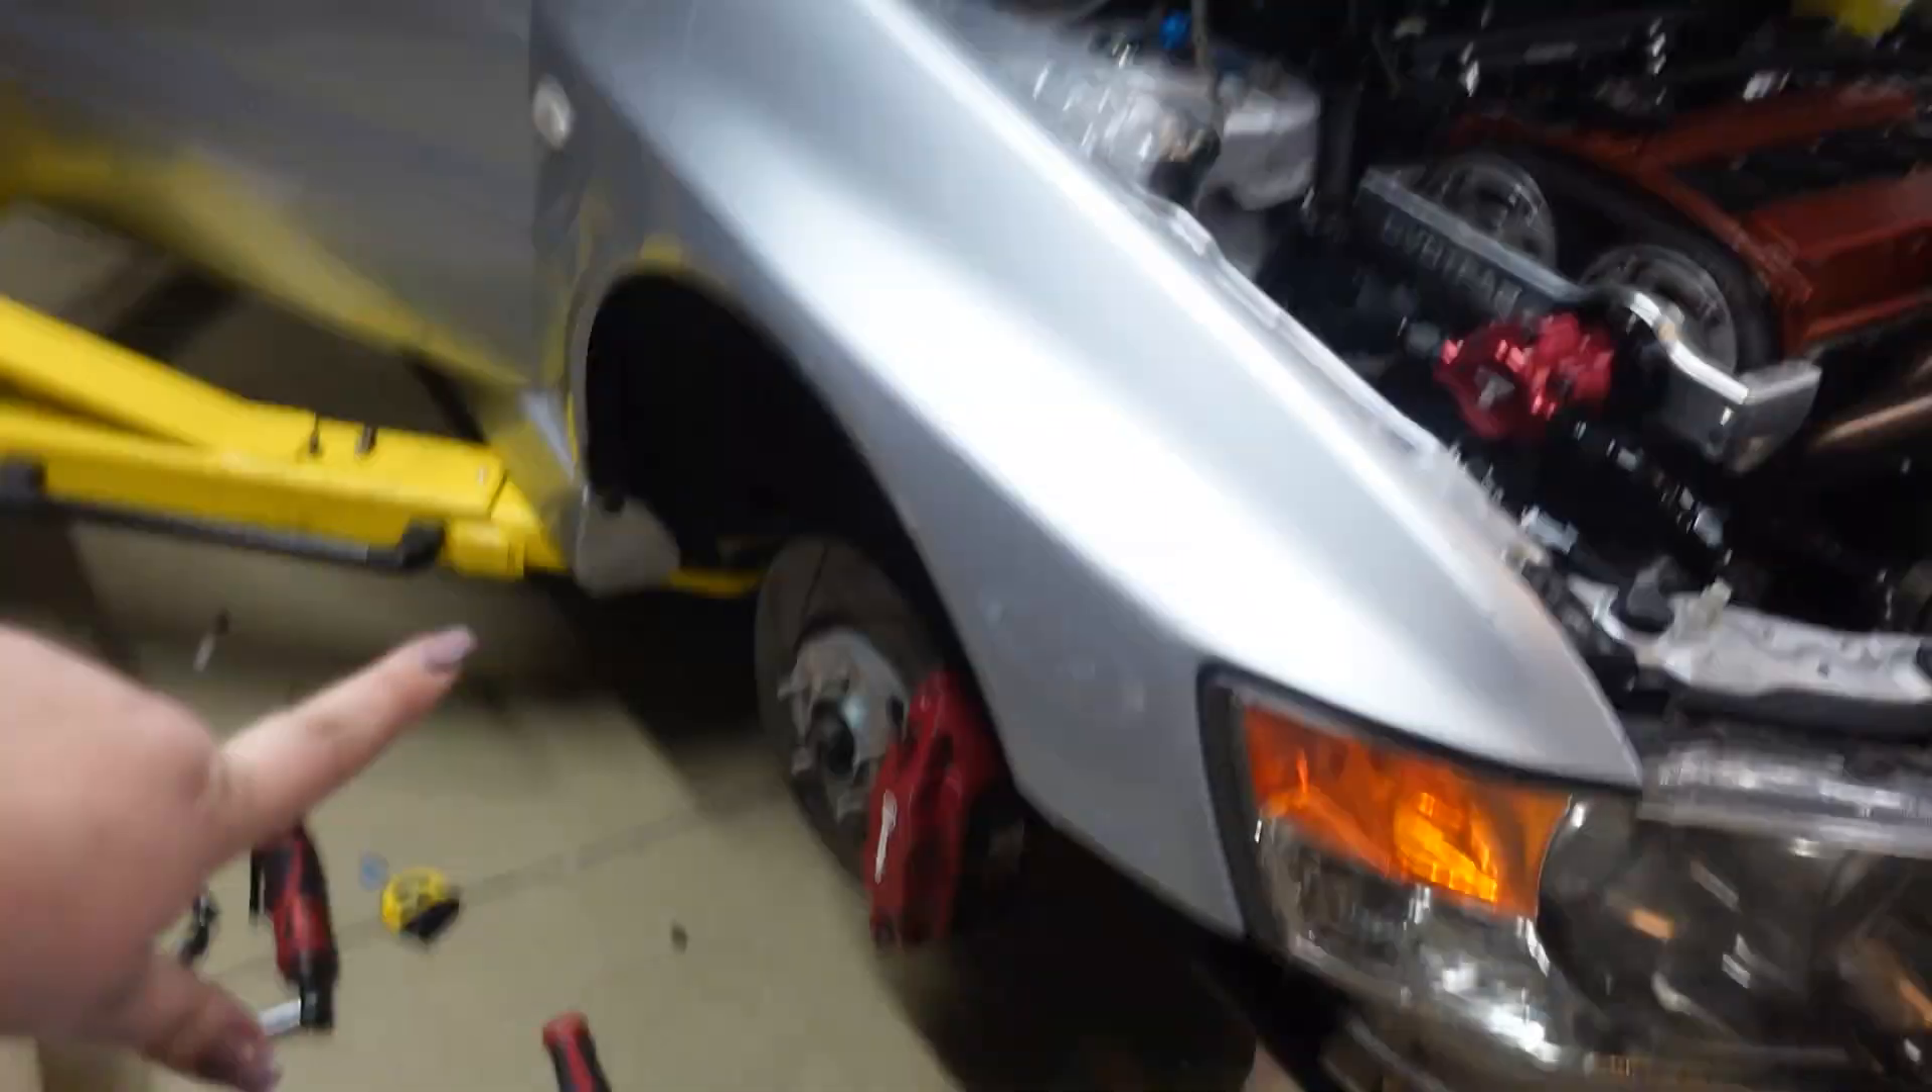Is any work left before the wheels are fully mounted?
Yes.